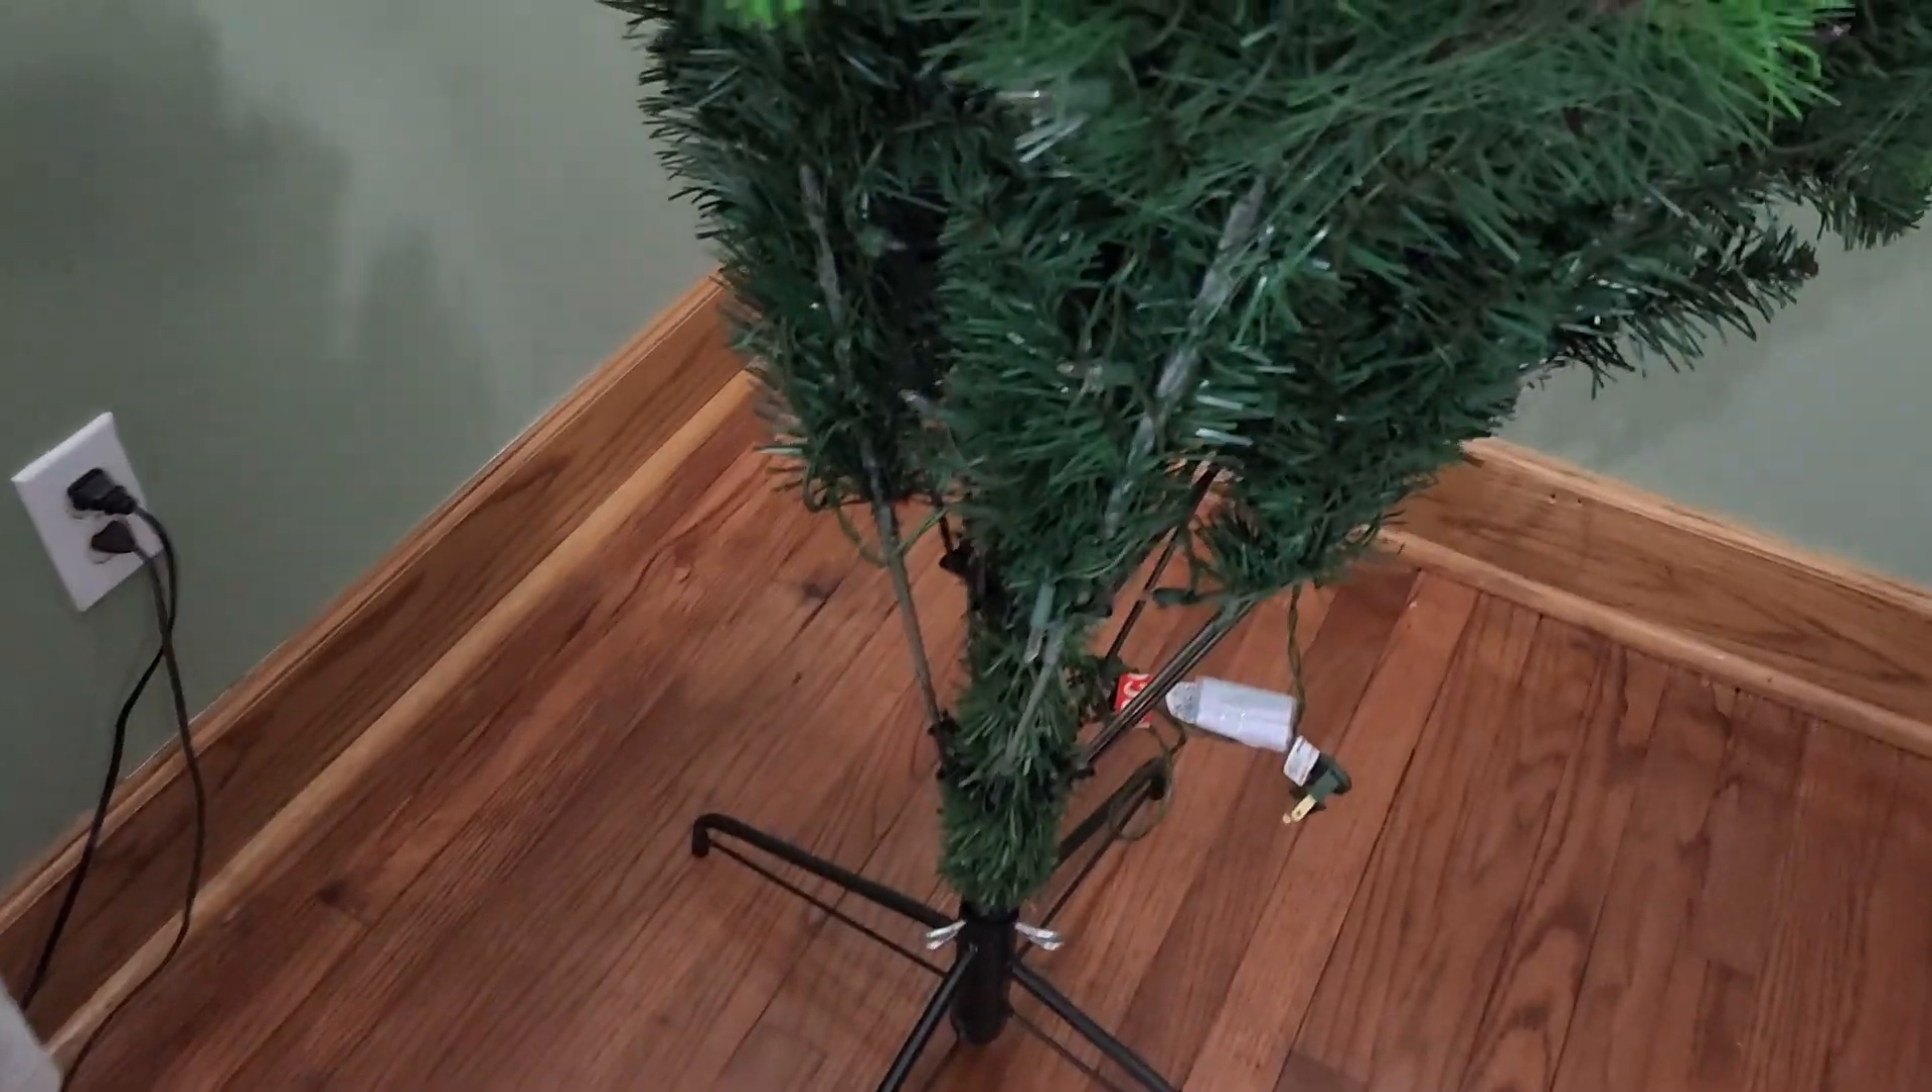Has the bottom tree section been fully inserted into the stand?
Yes.